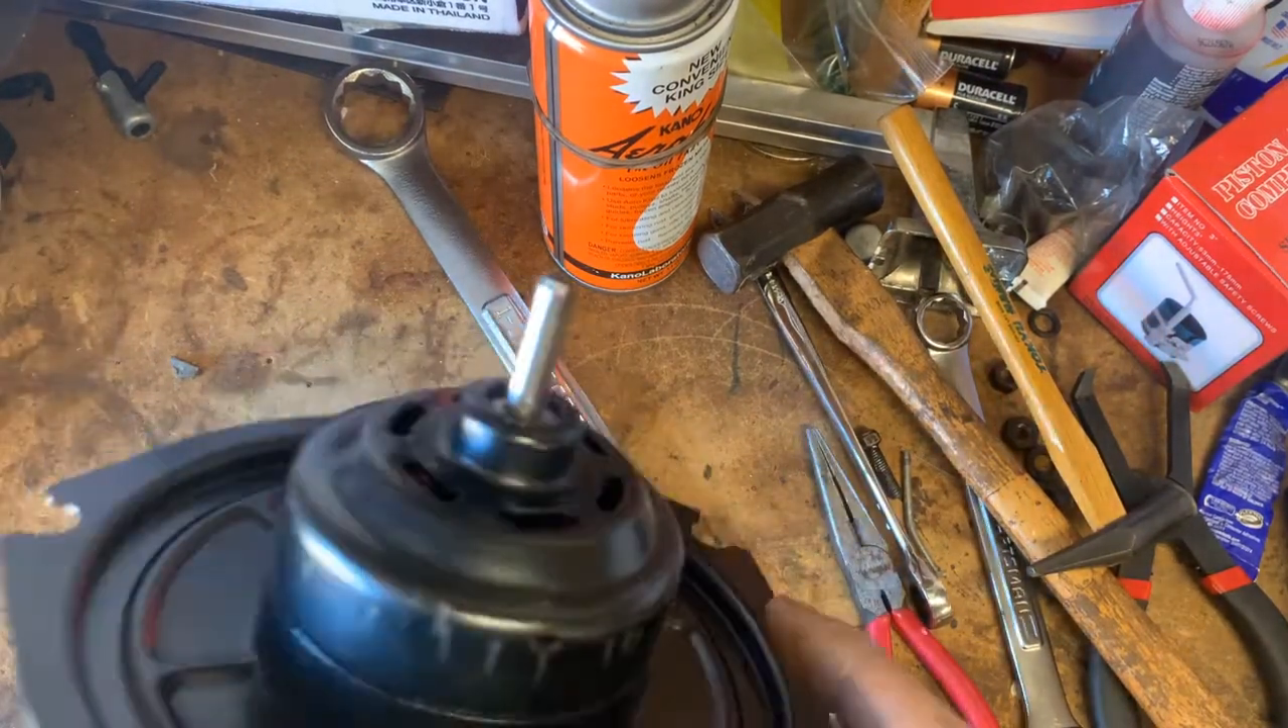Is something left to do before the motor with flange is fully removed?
No.